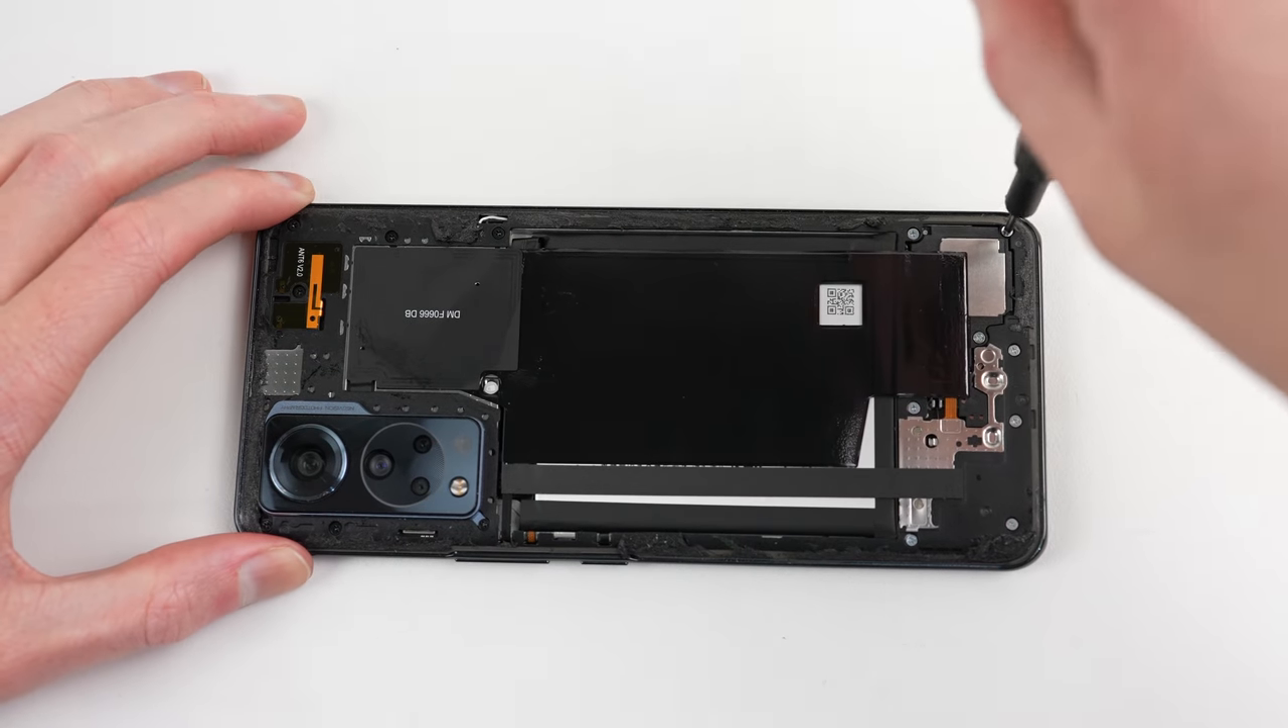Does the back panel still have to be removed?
No.